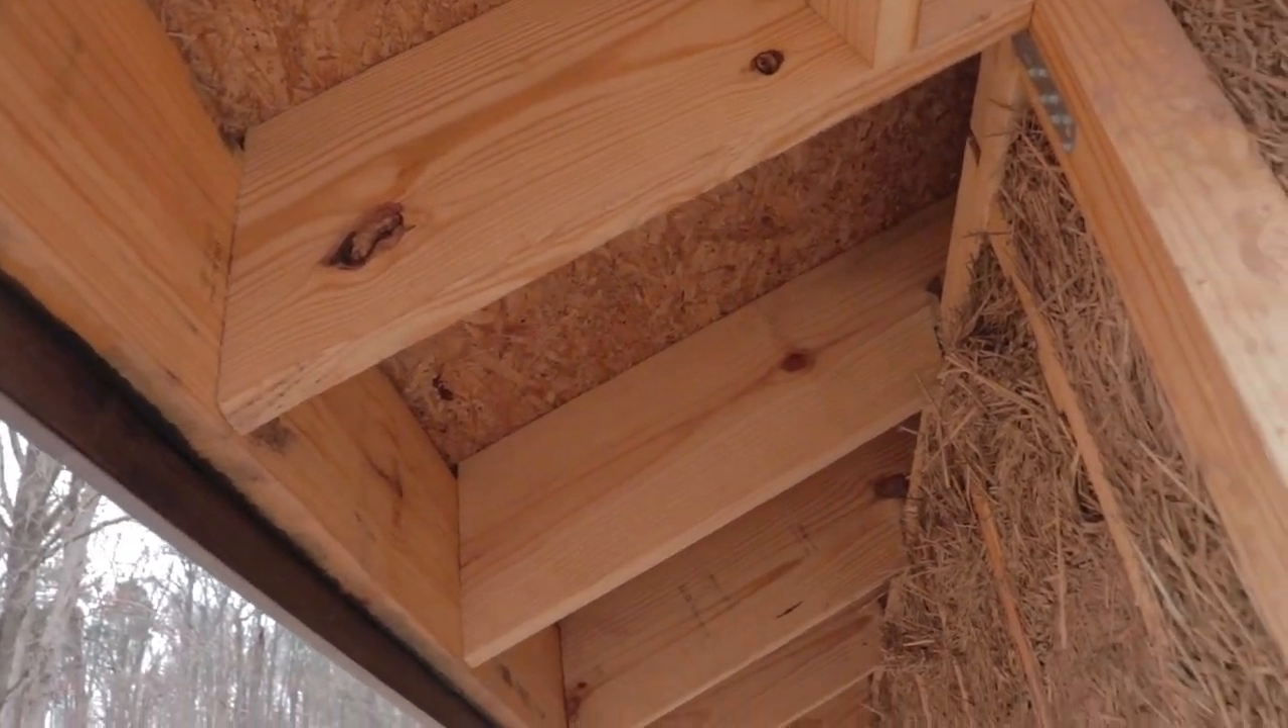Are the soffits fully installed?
No.